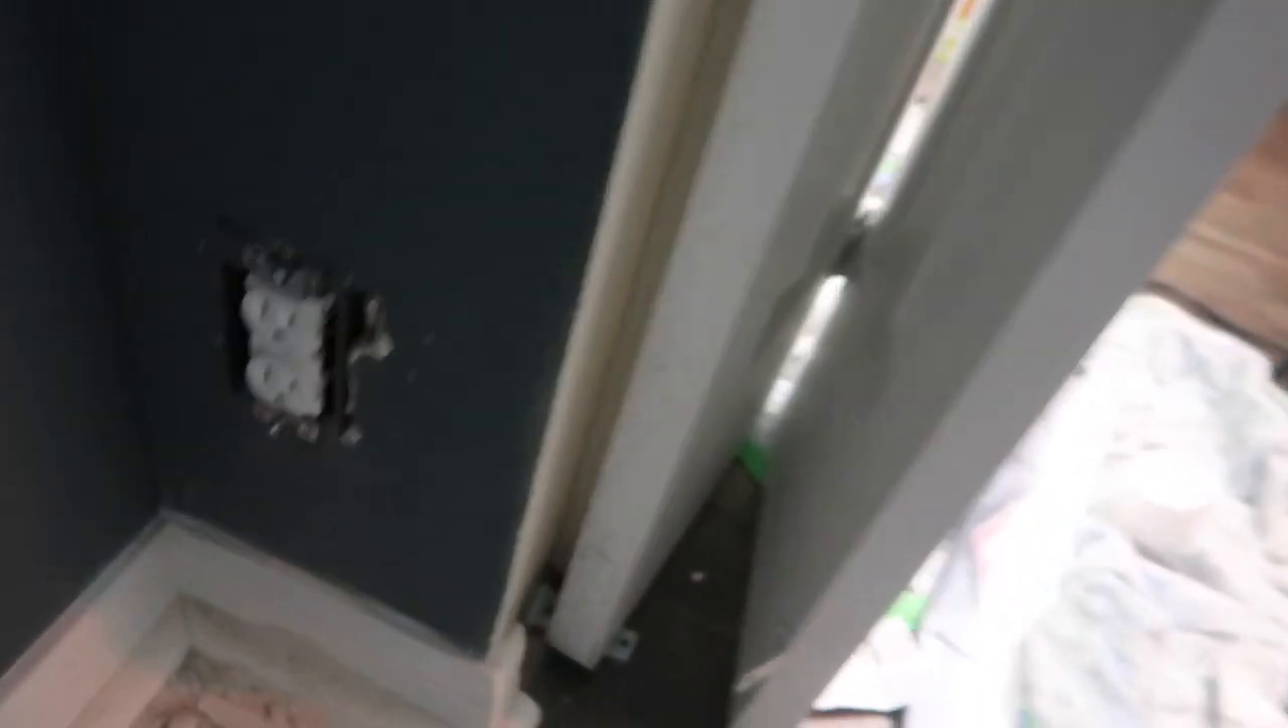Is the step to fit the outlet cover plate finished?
No.